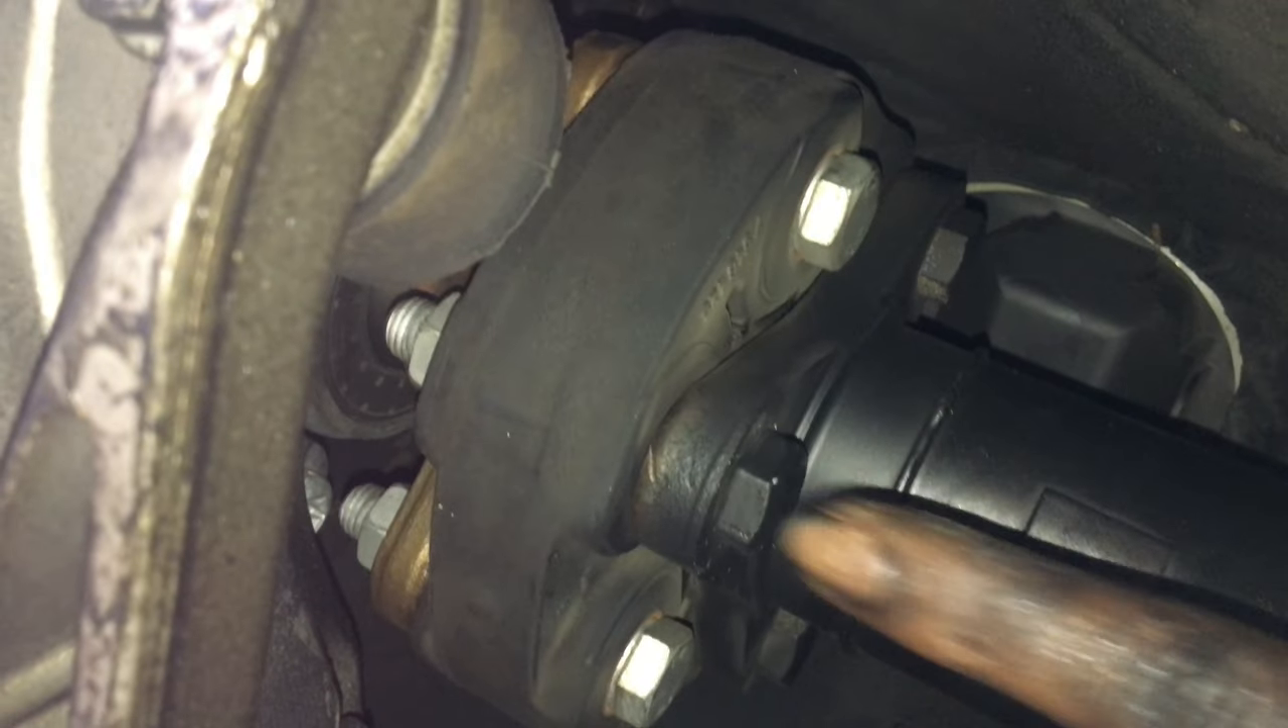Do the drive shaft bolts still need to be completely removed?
Yes.